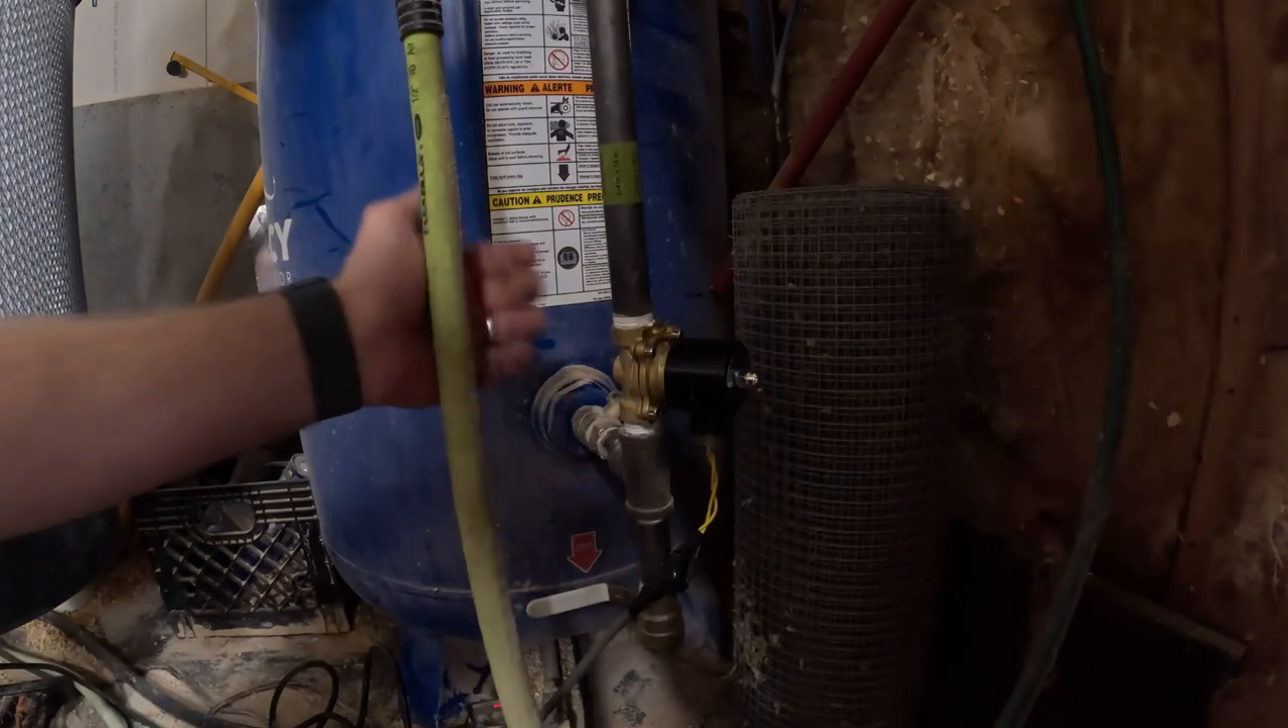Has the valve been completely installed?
Yes.